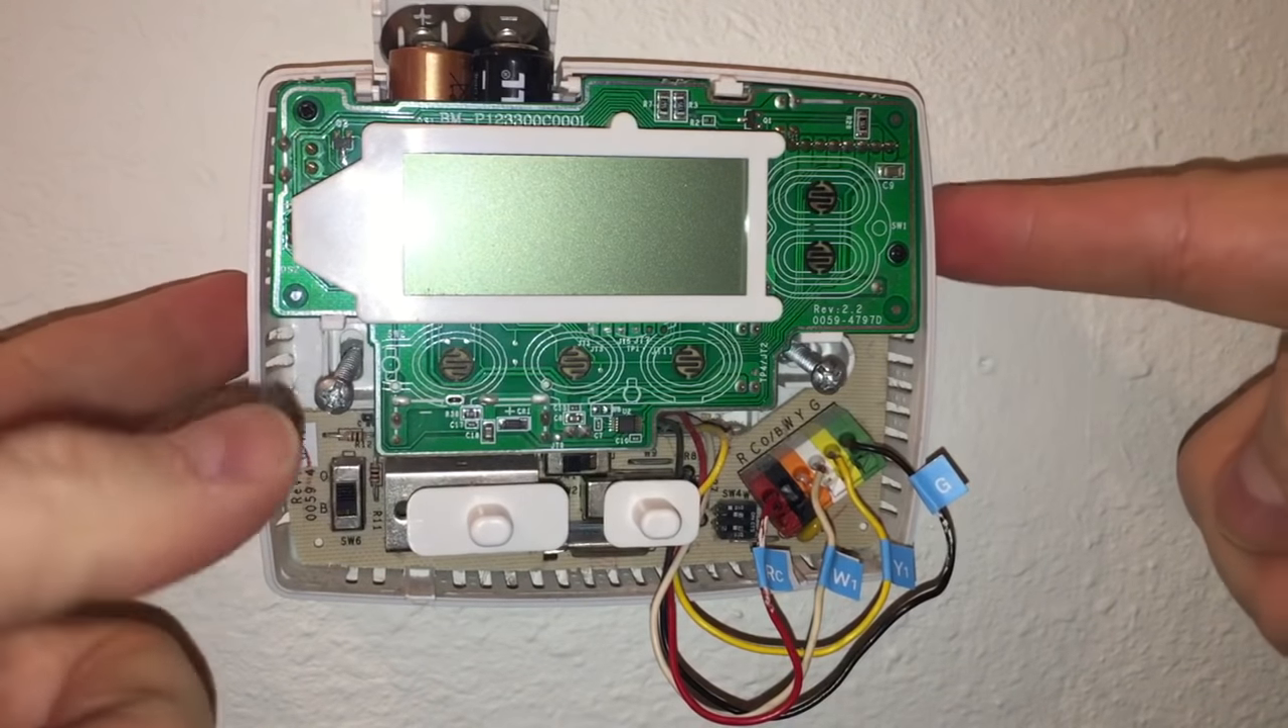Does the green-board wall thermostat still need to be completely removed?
Yes.